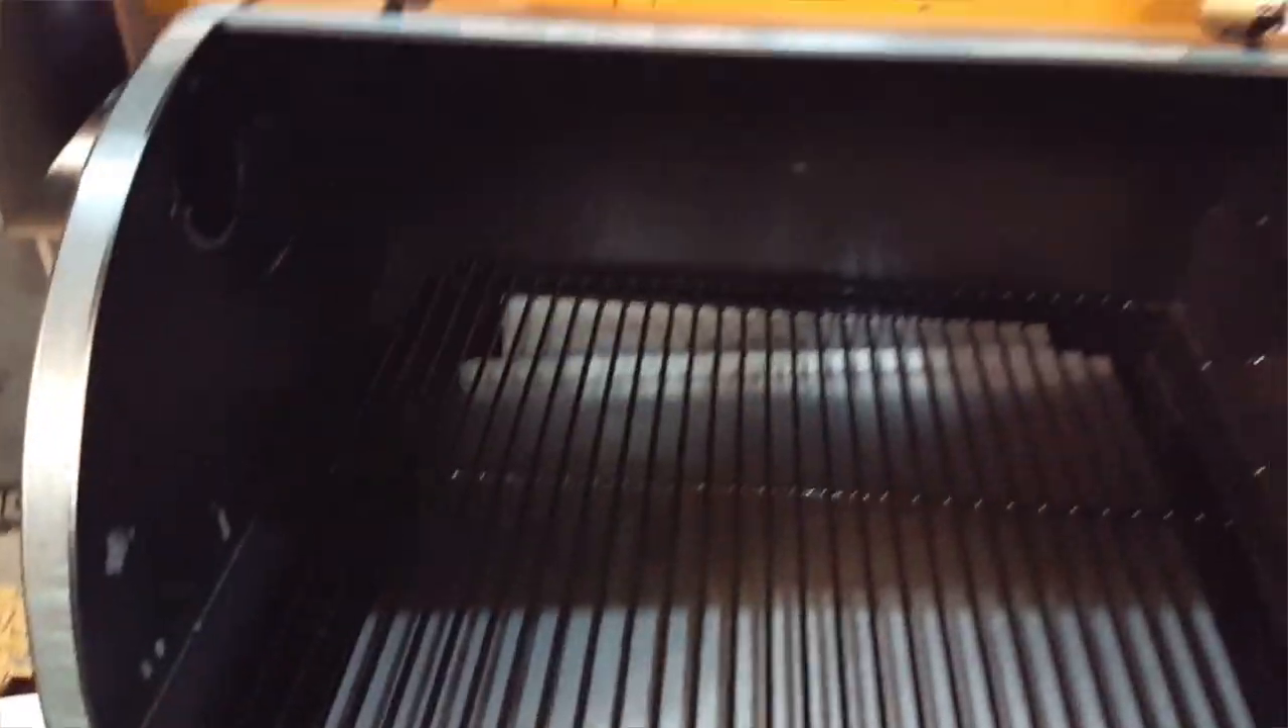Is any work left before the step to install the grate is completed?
No.